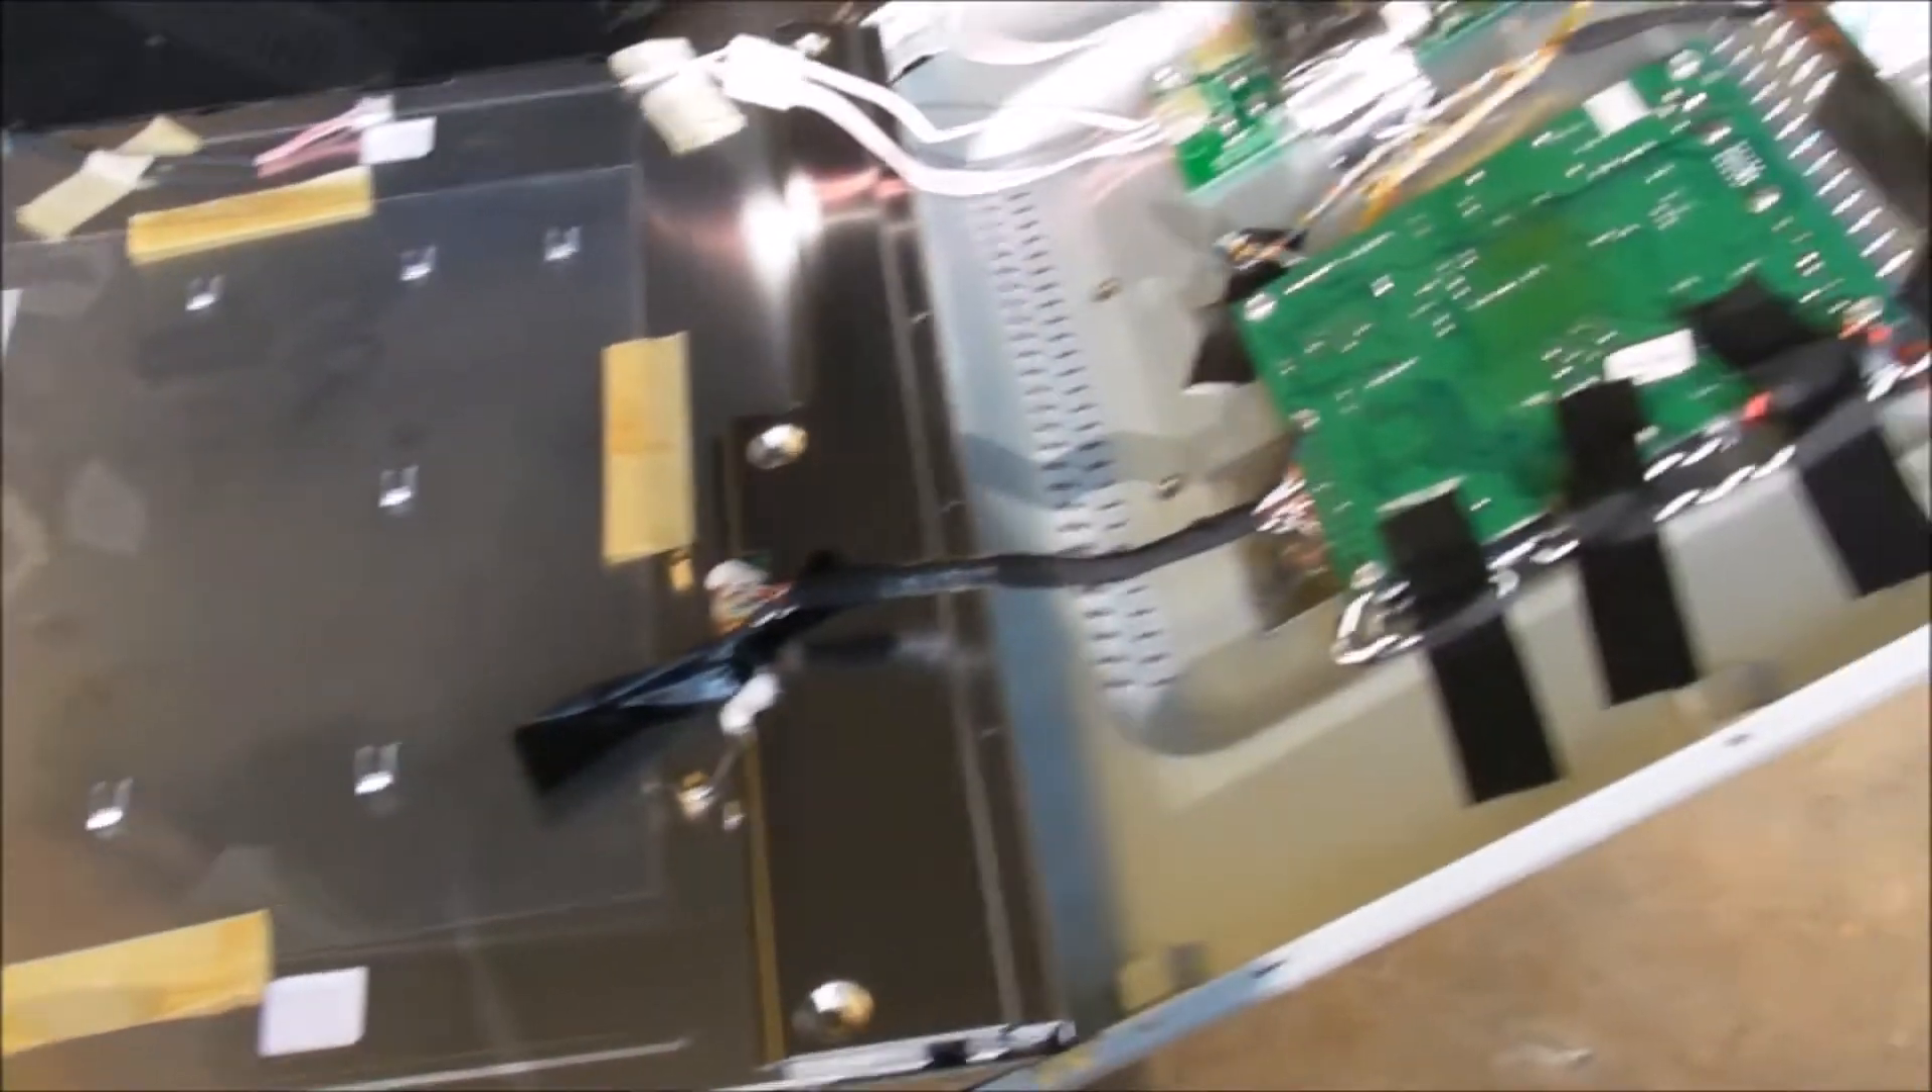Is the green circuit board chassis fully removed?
No.